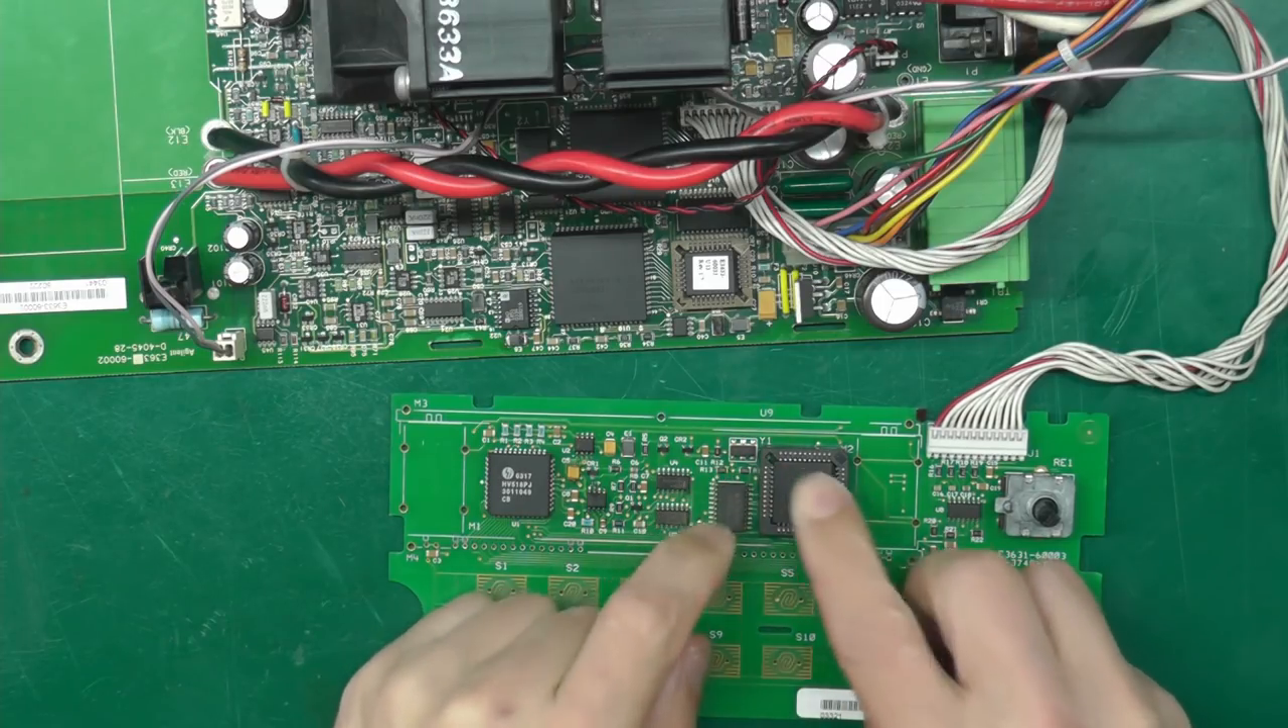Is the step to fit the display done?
No.